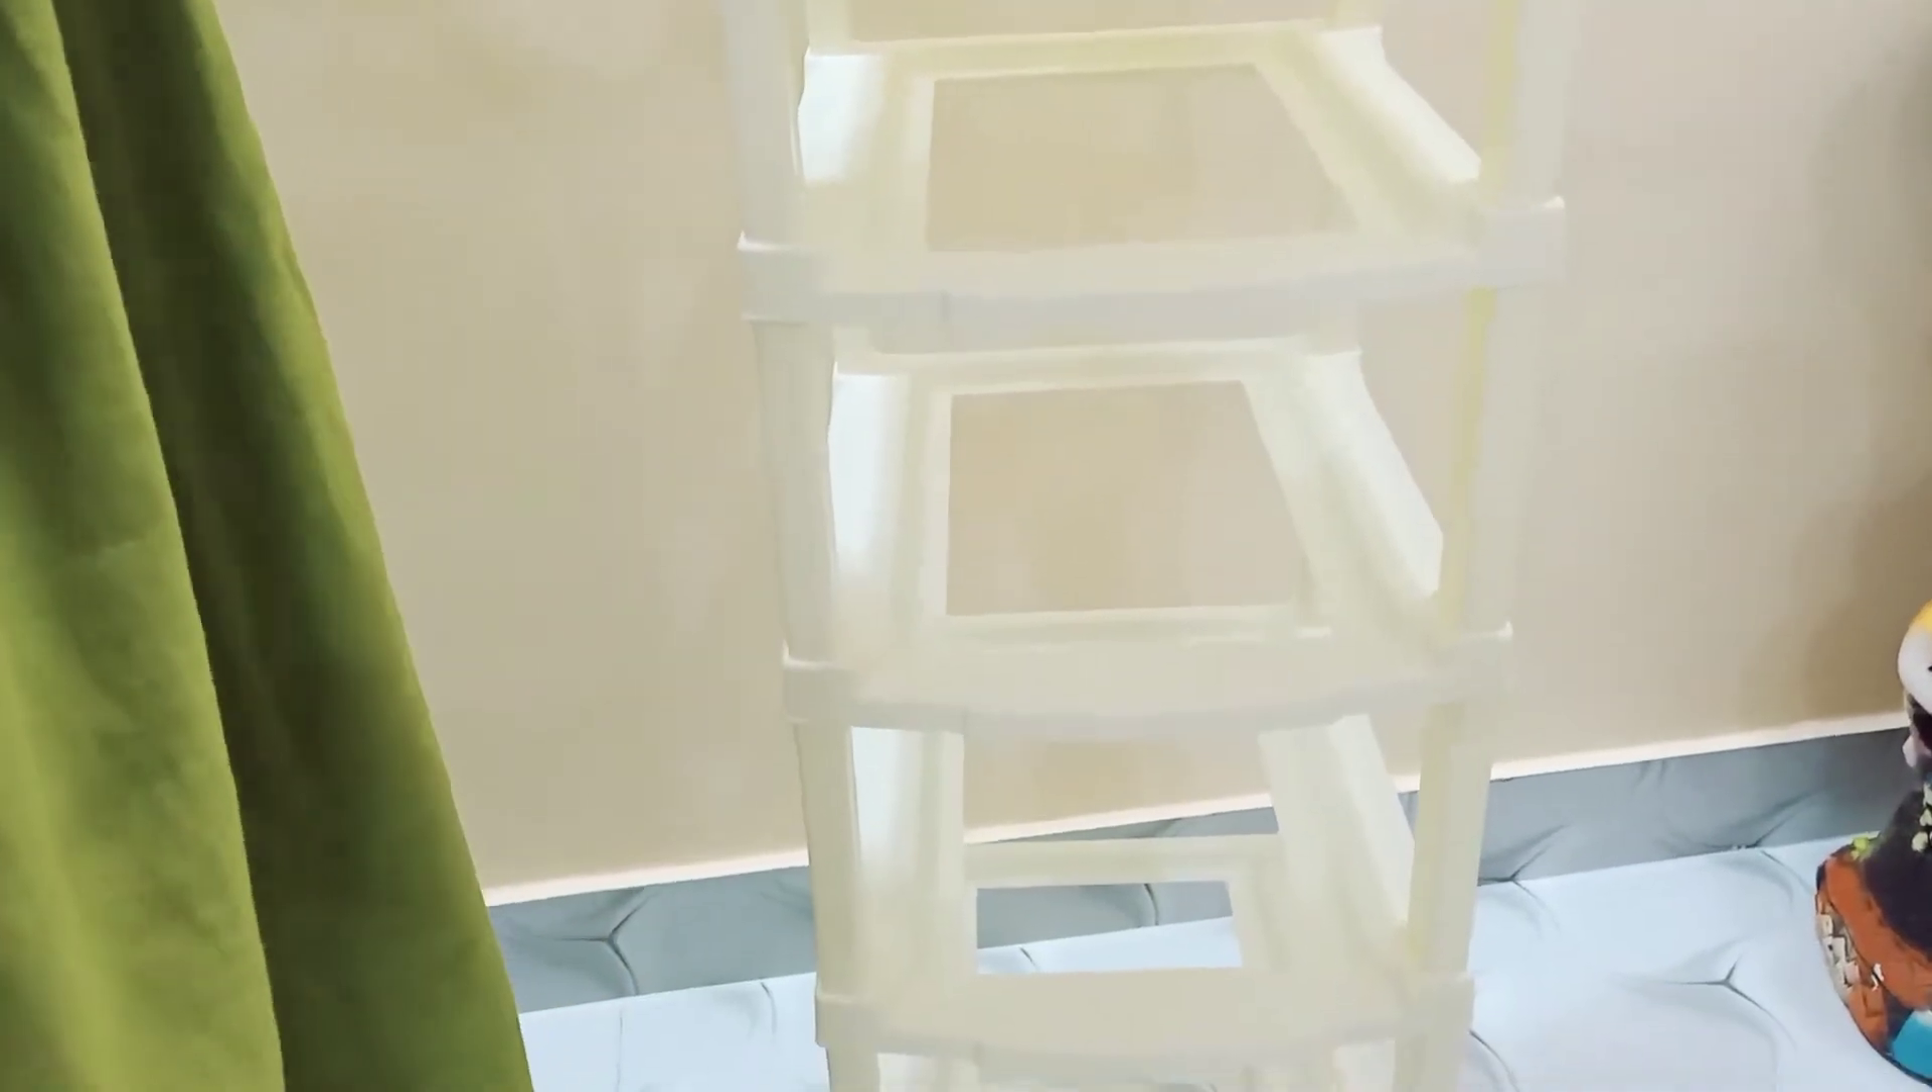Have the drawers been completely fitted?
No.